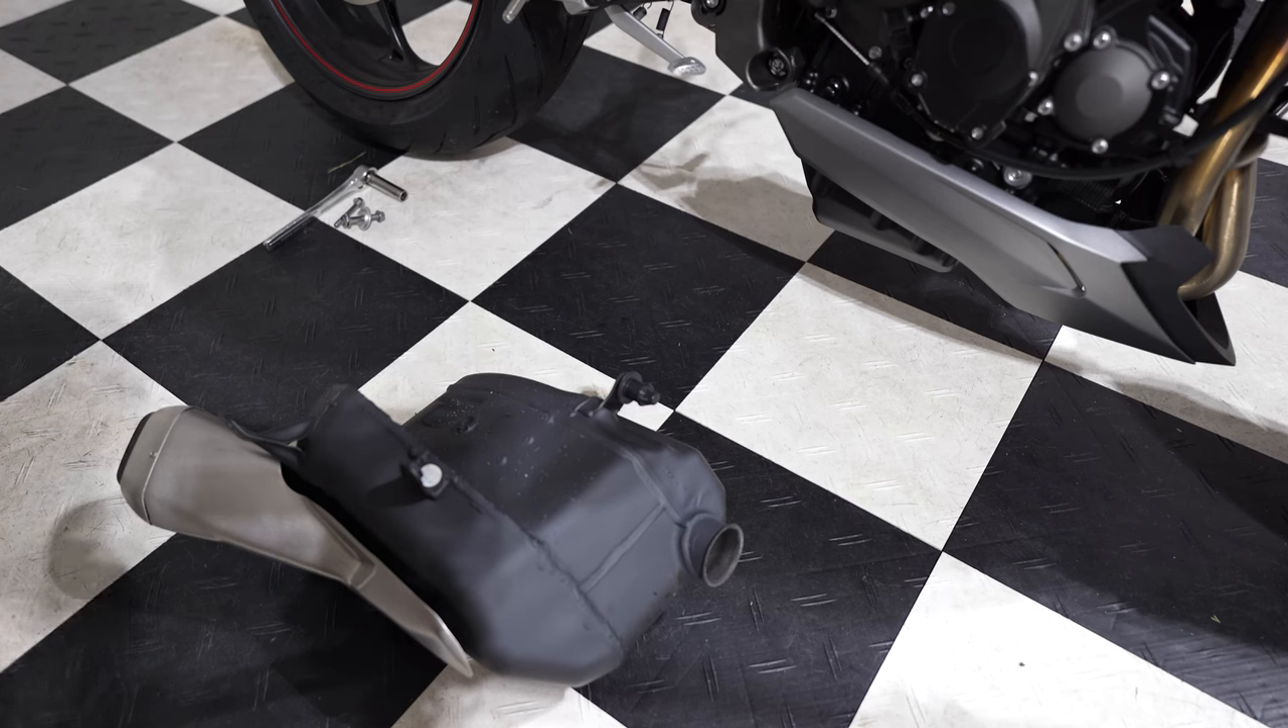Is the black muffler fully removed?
Yes.